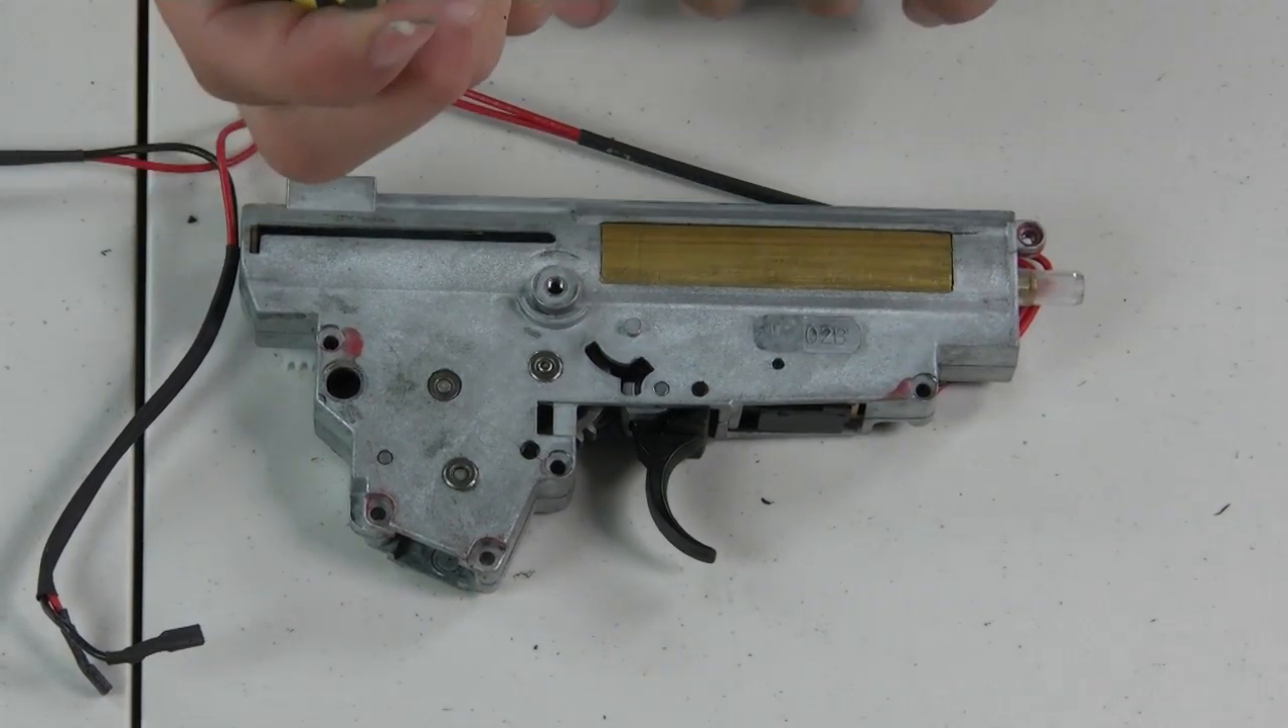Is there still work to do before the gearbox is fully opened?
Yes.